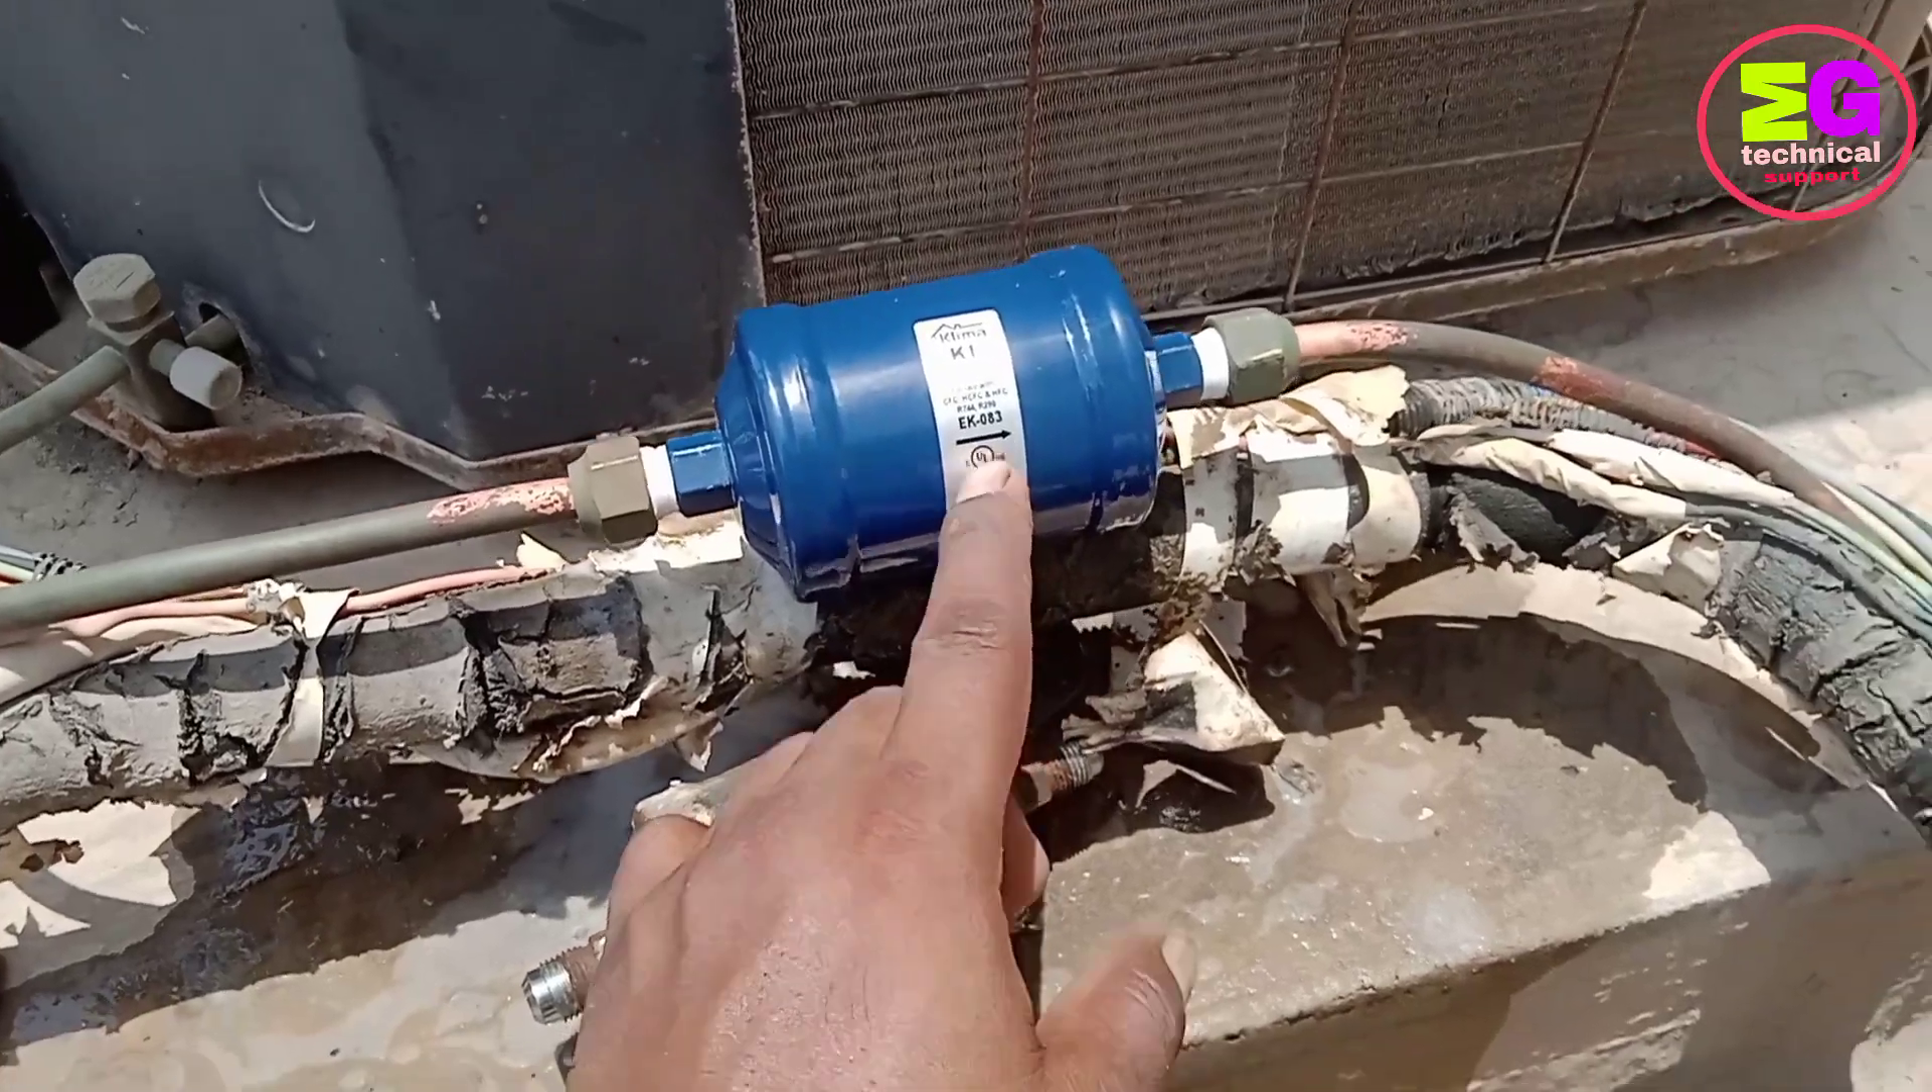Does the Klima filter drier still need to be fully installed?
No.